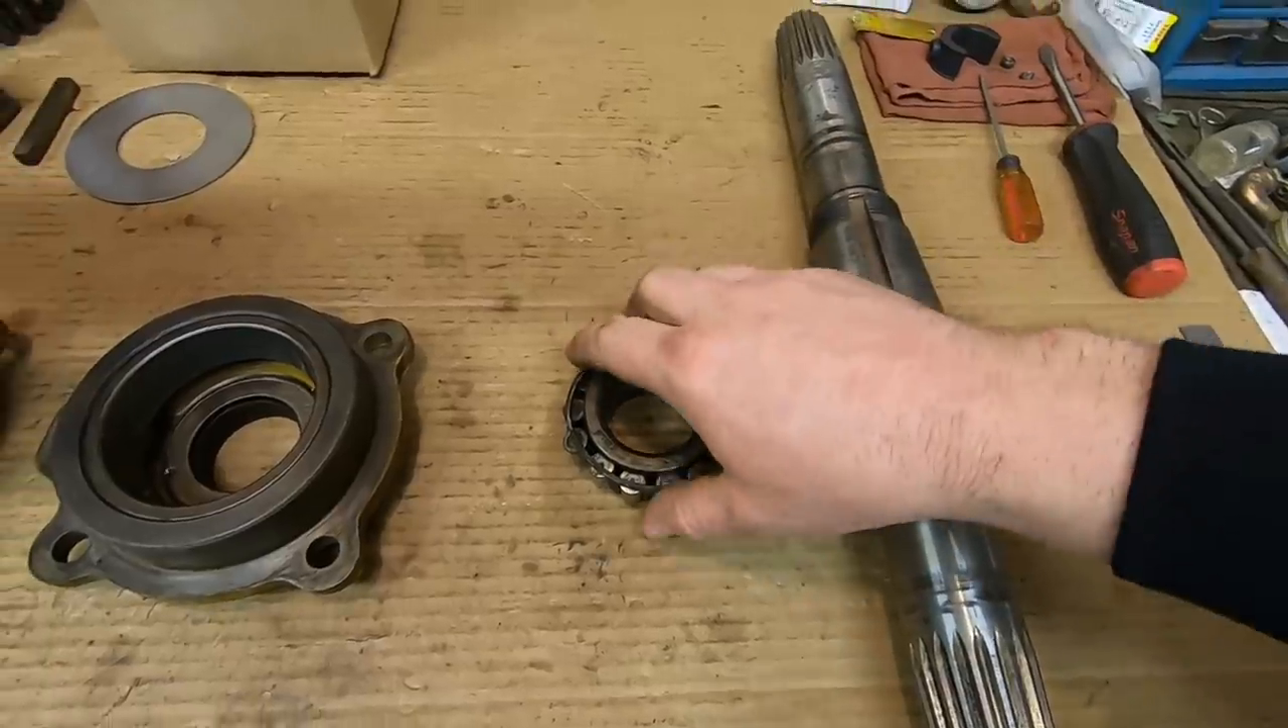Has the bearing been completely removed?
Yes.